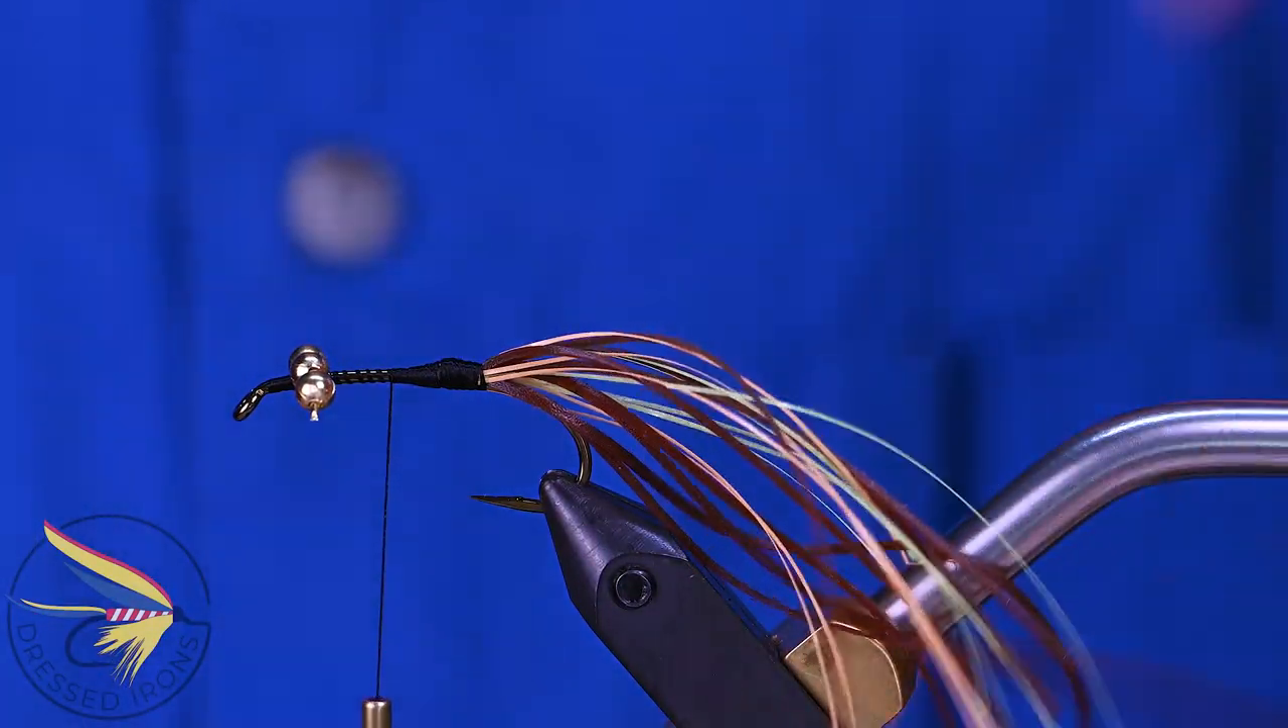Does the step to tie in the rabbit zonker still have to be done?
Yes.